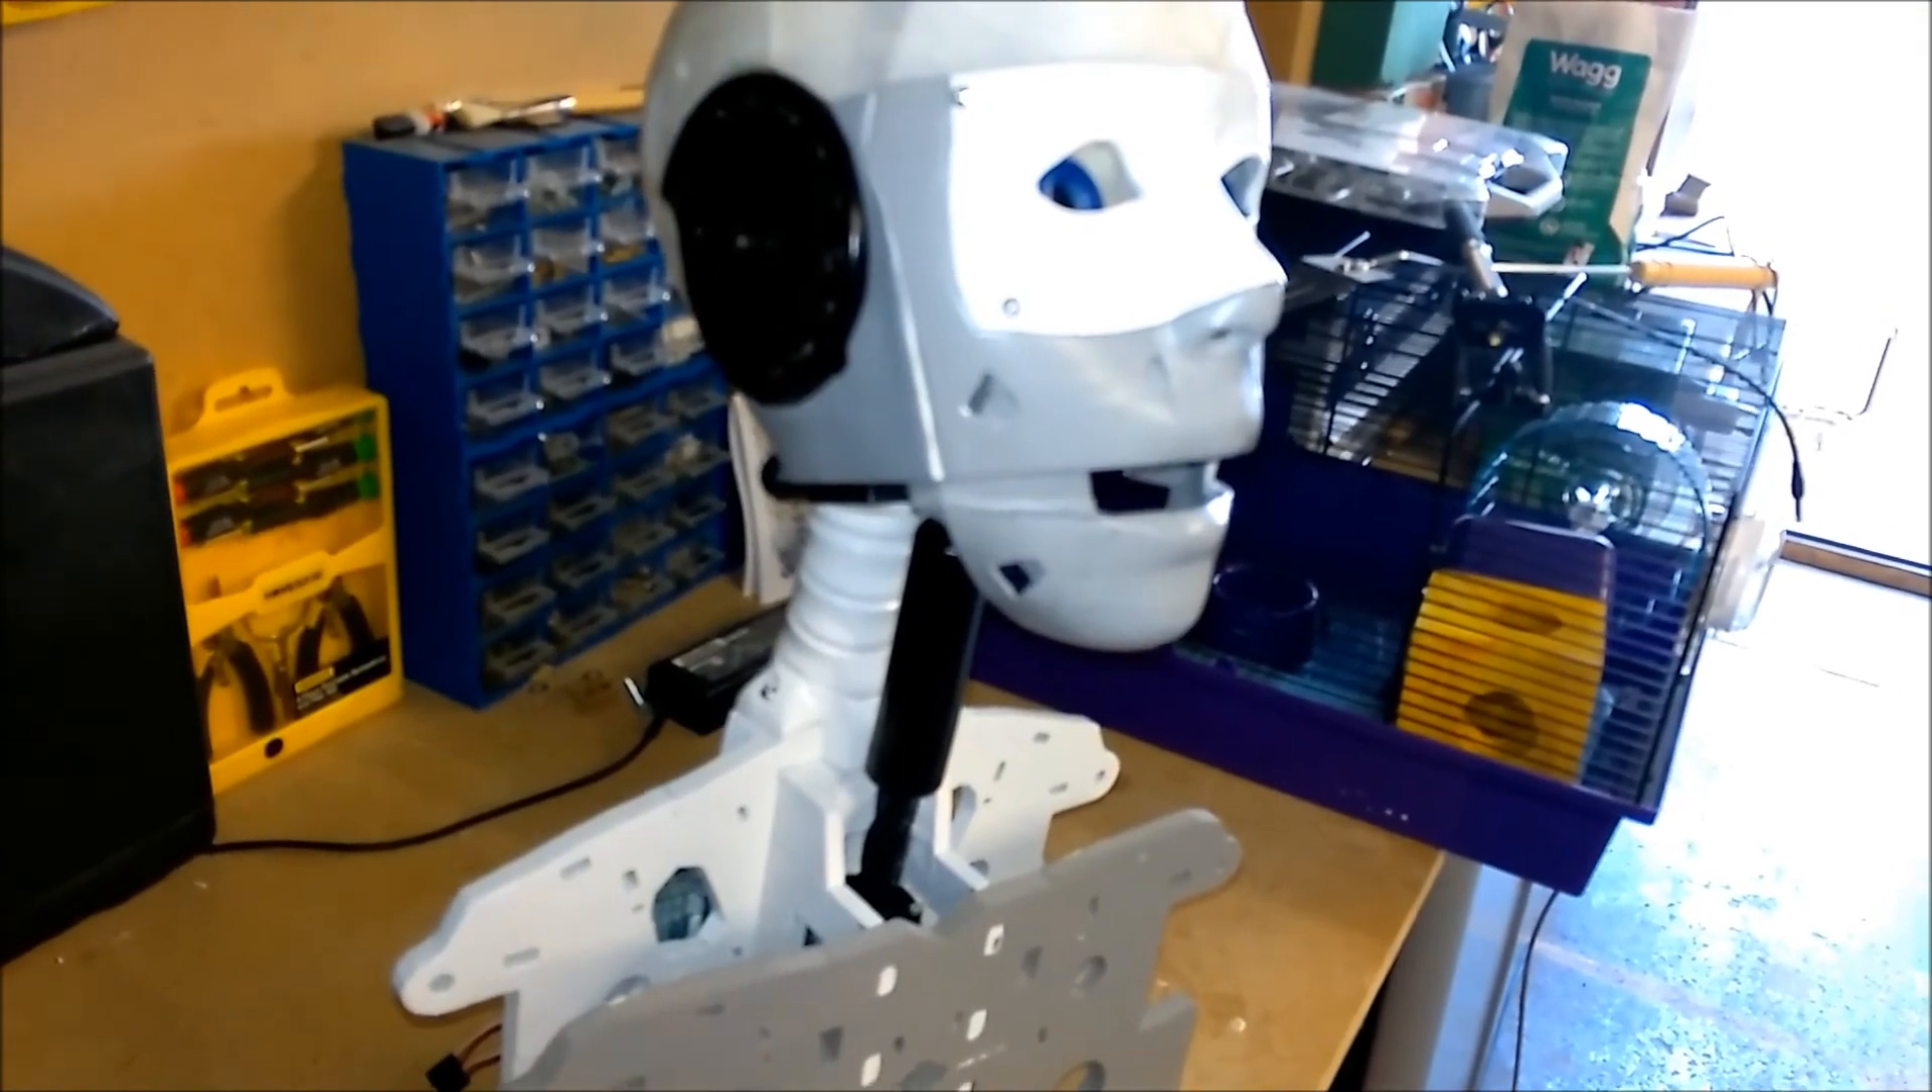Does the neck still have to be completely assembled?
No.